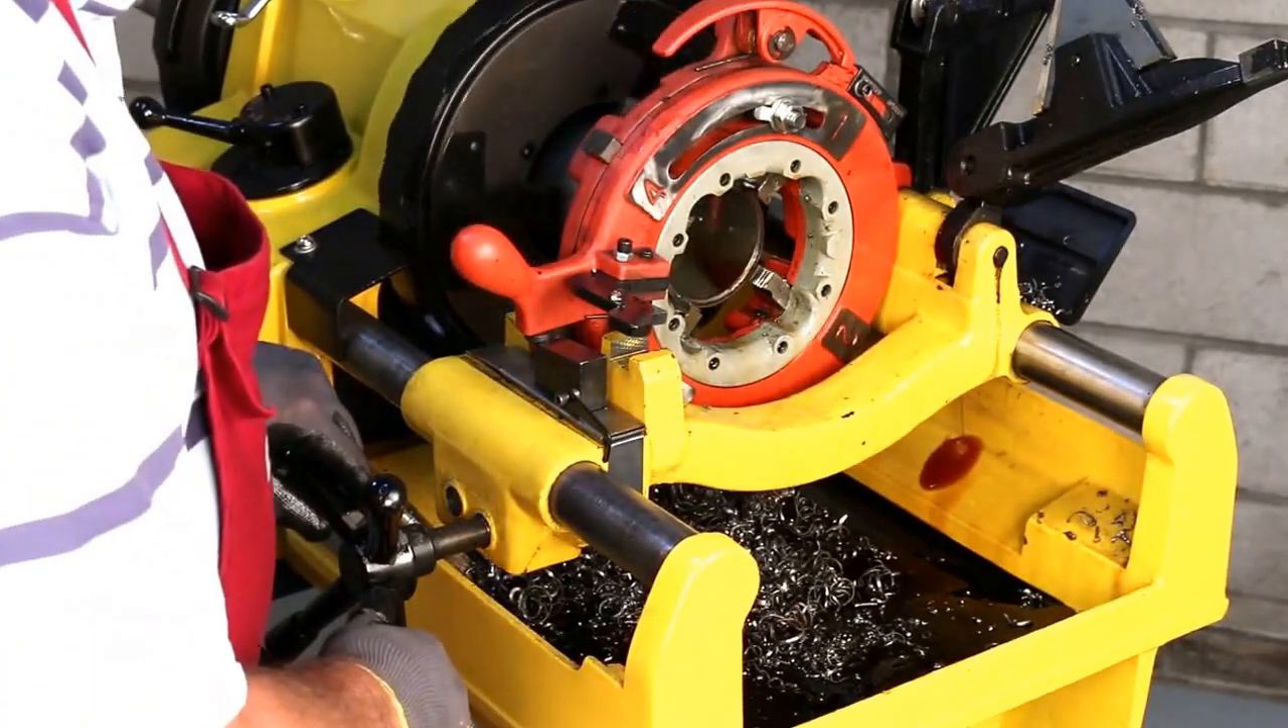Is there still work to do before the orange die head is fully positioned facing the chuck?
No.